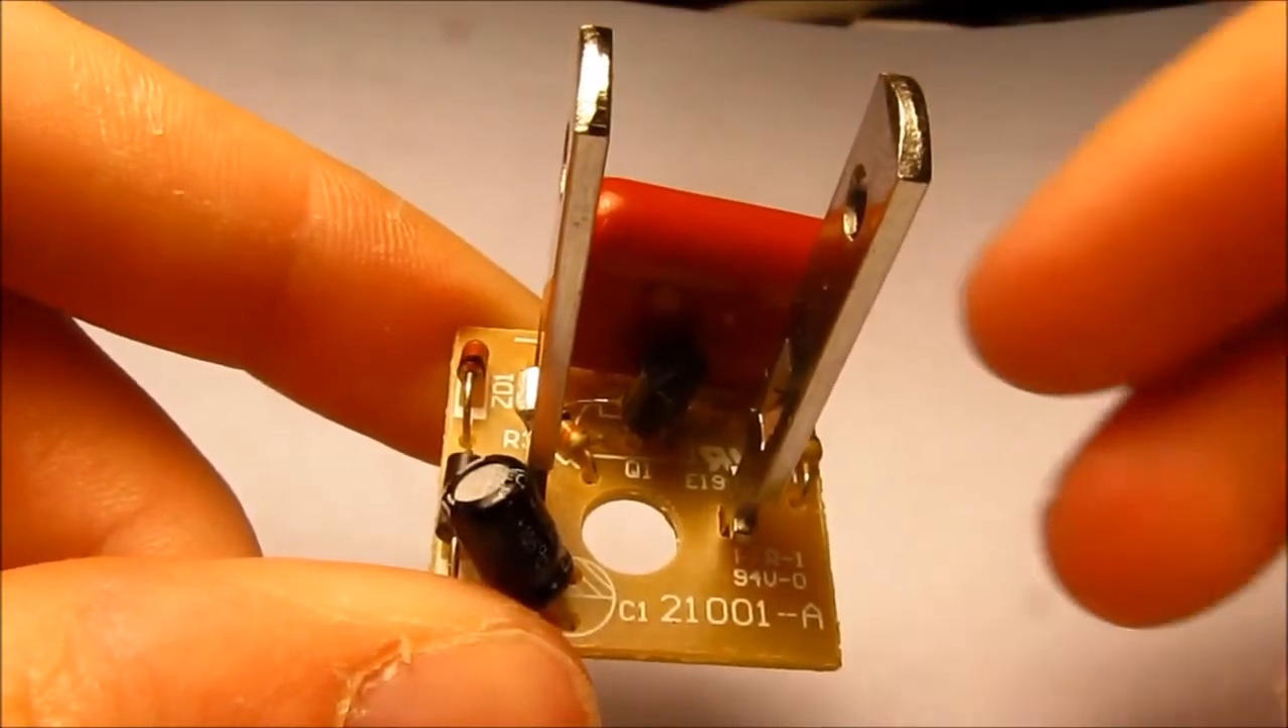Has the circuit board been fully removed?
Yes.